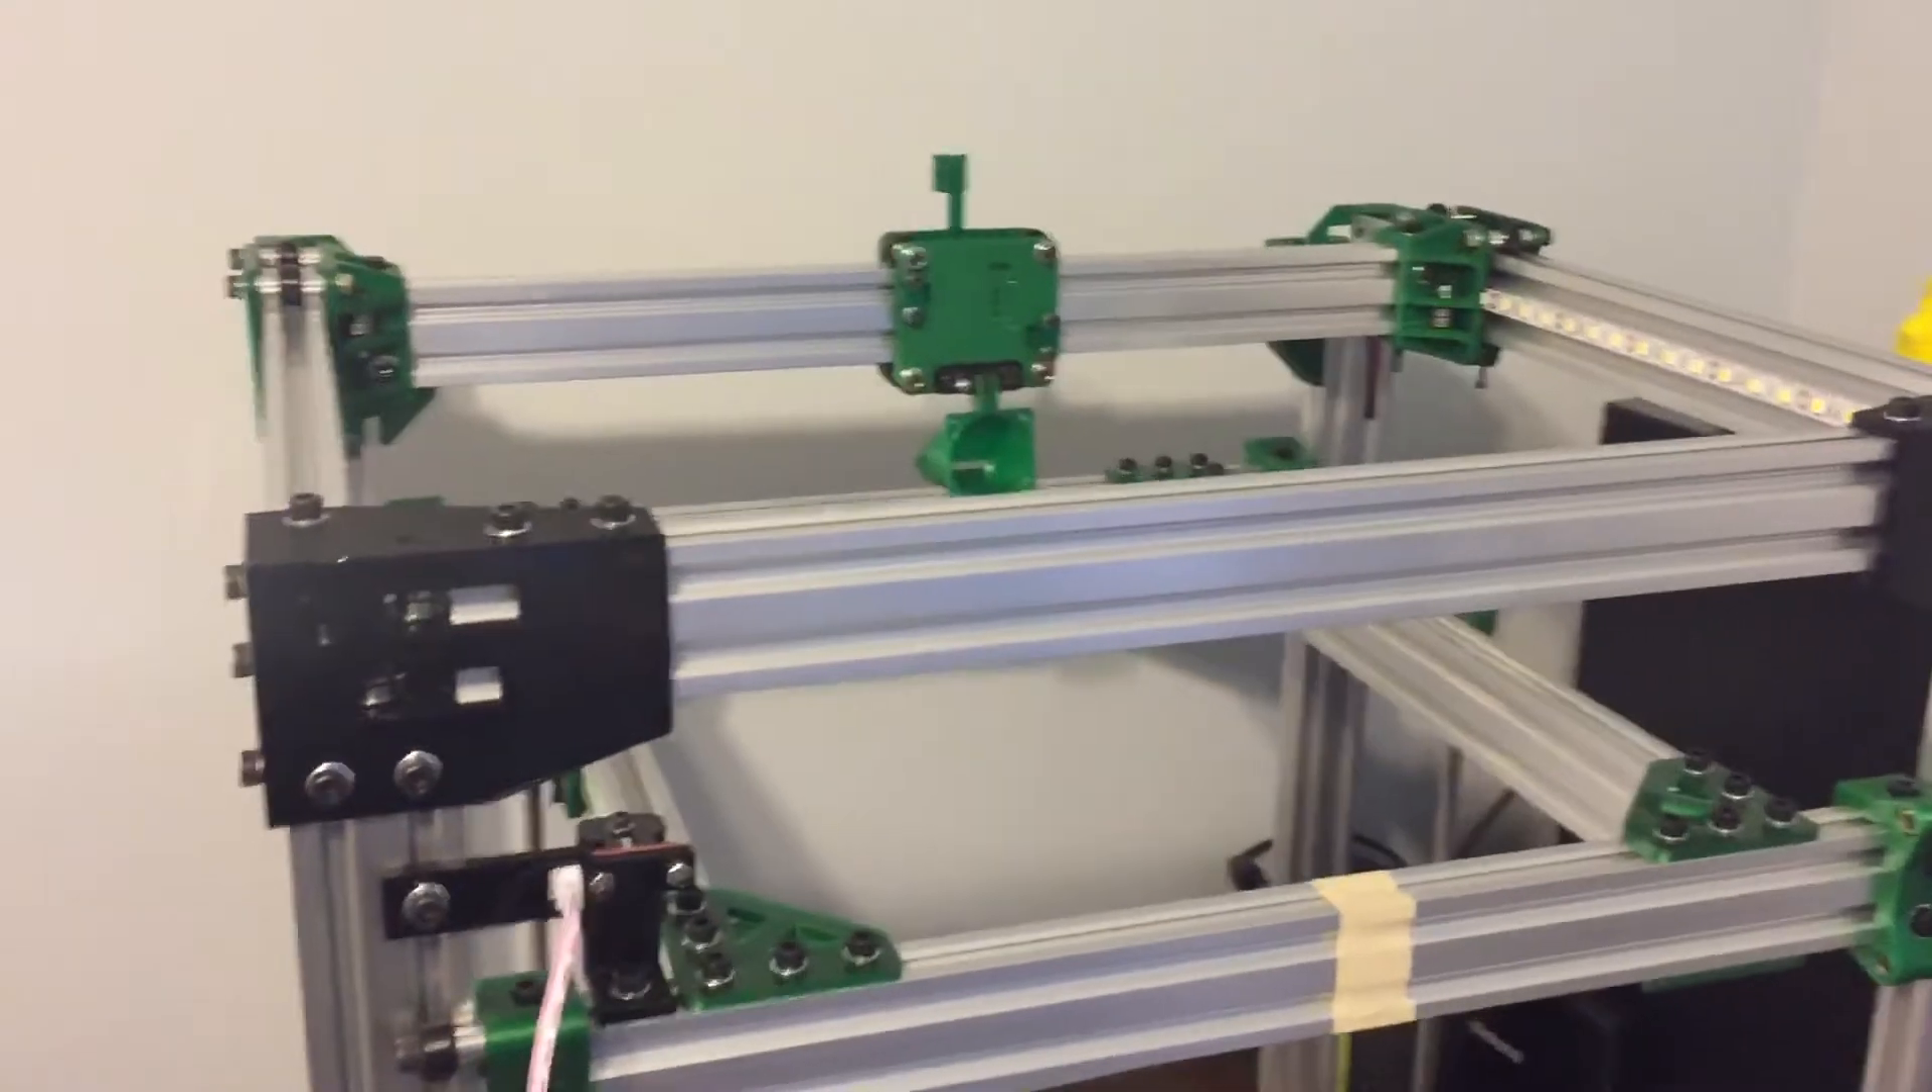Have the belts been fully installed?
No.